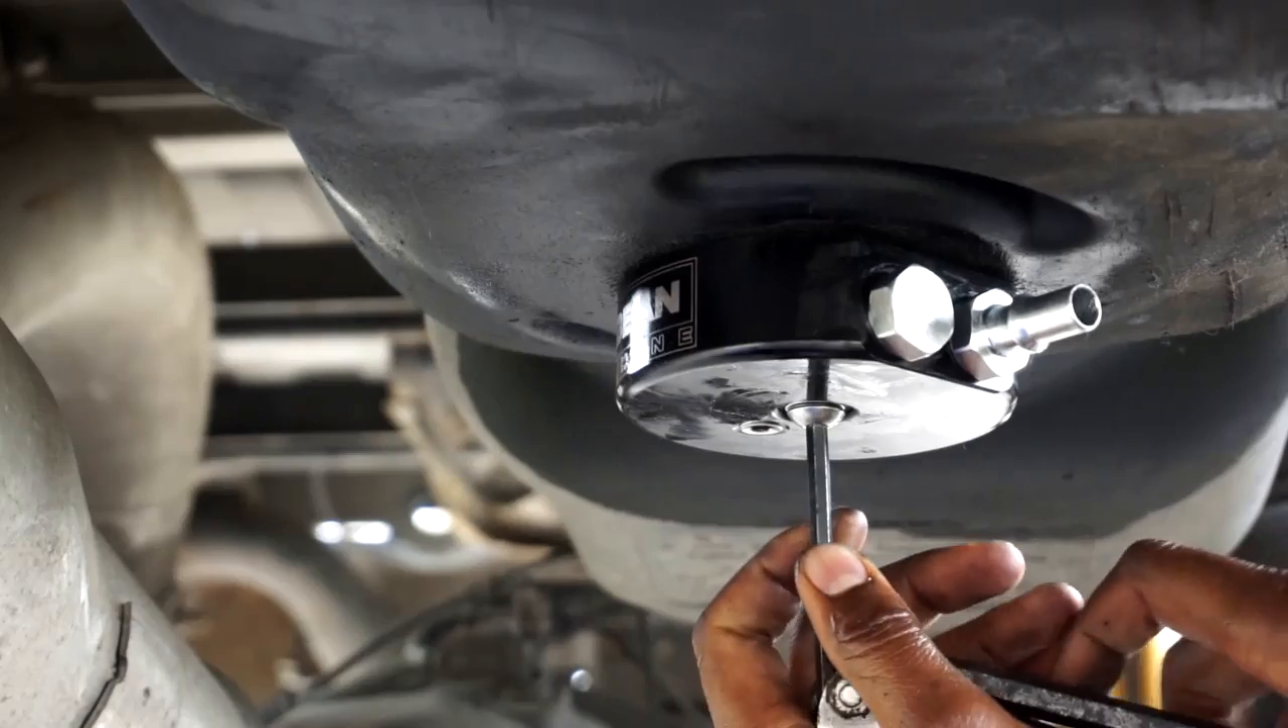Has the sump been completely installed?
No.